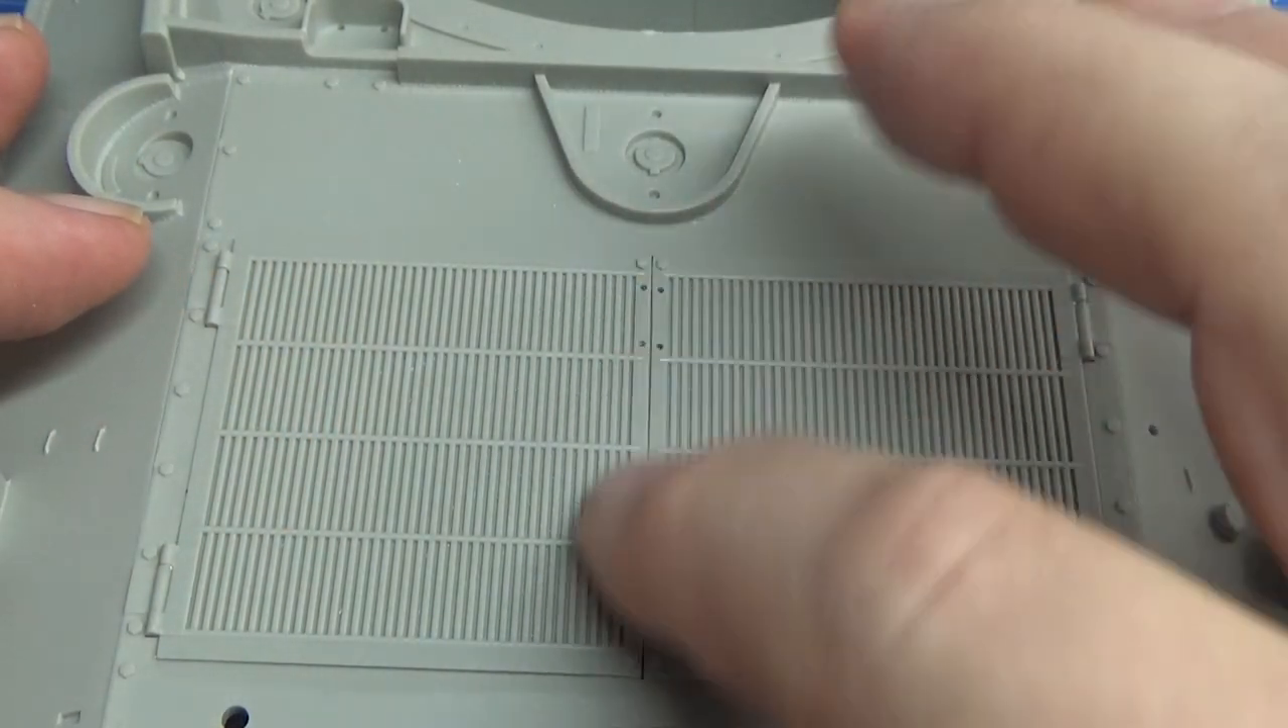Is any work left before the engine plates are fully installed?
No.